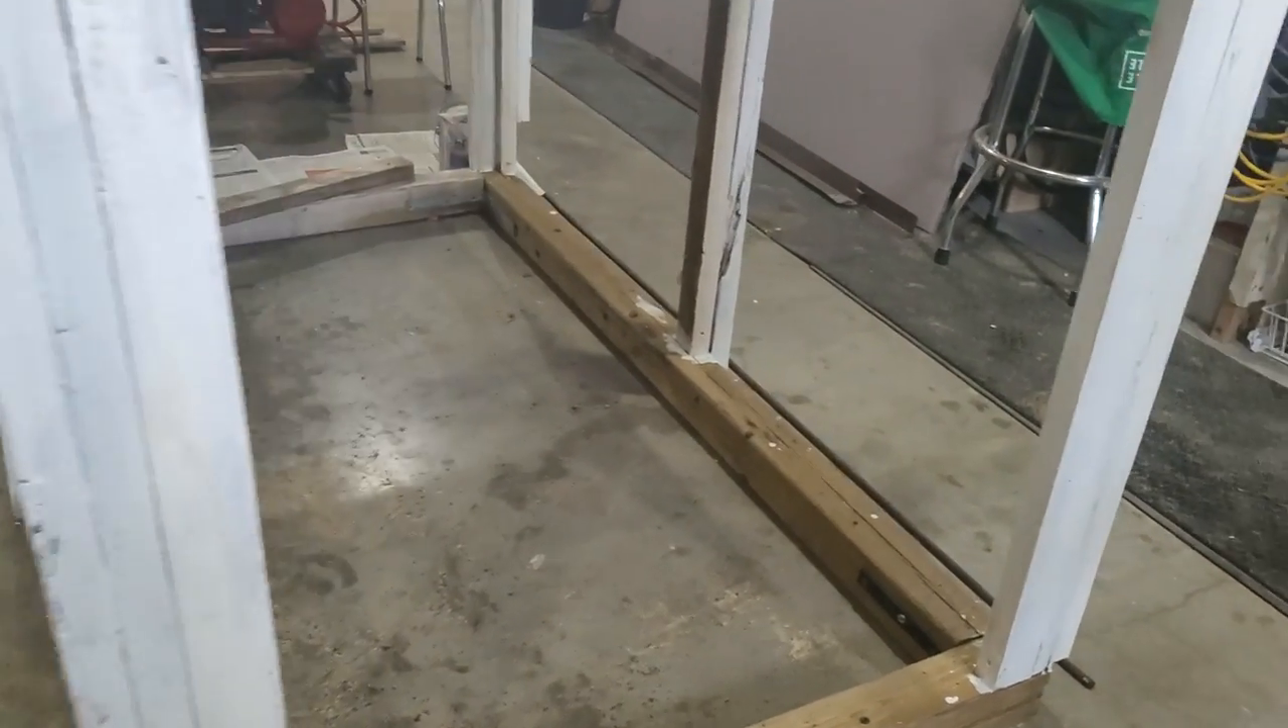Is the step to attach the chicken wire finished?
No.